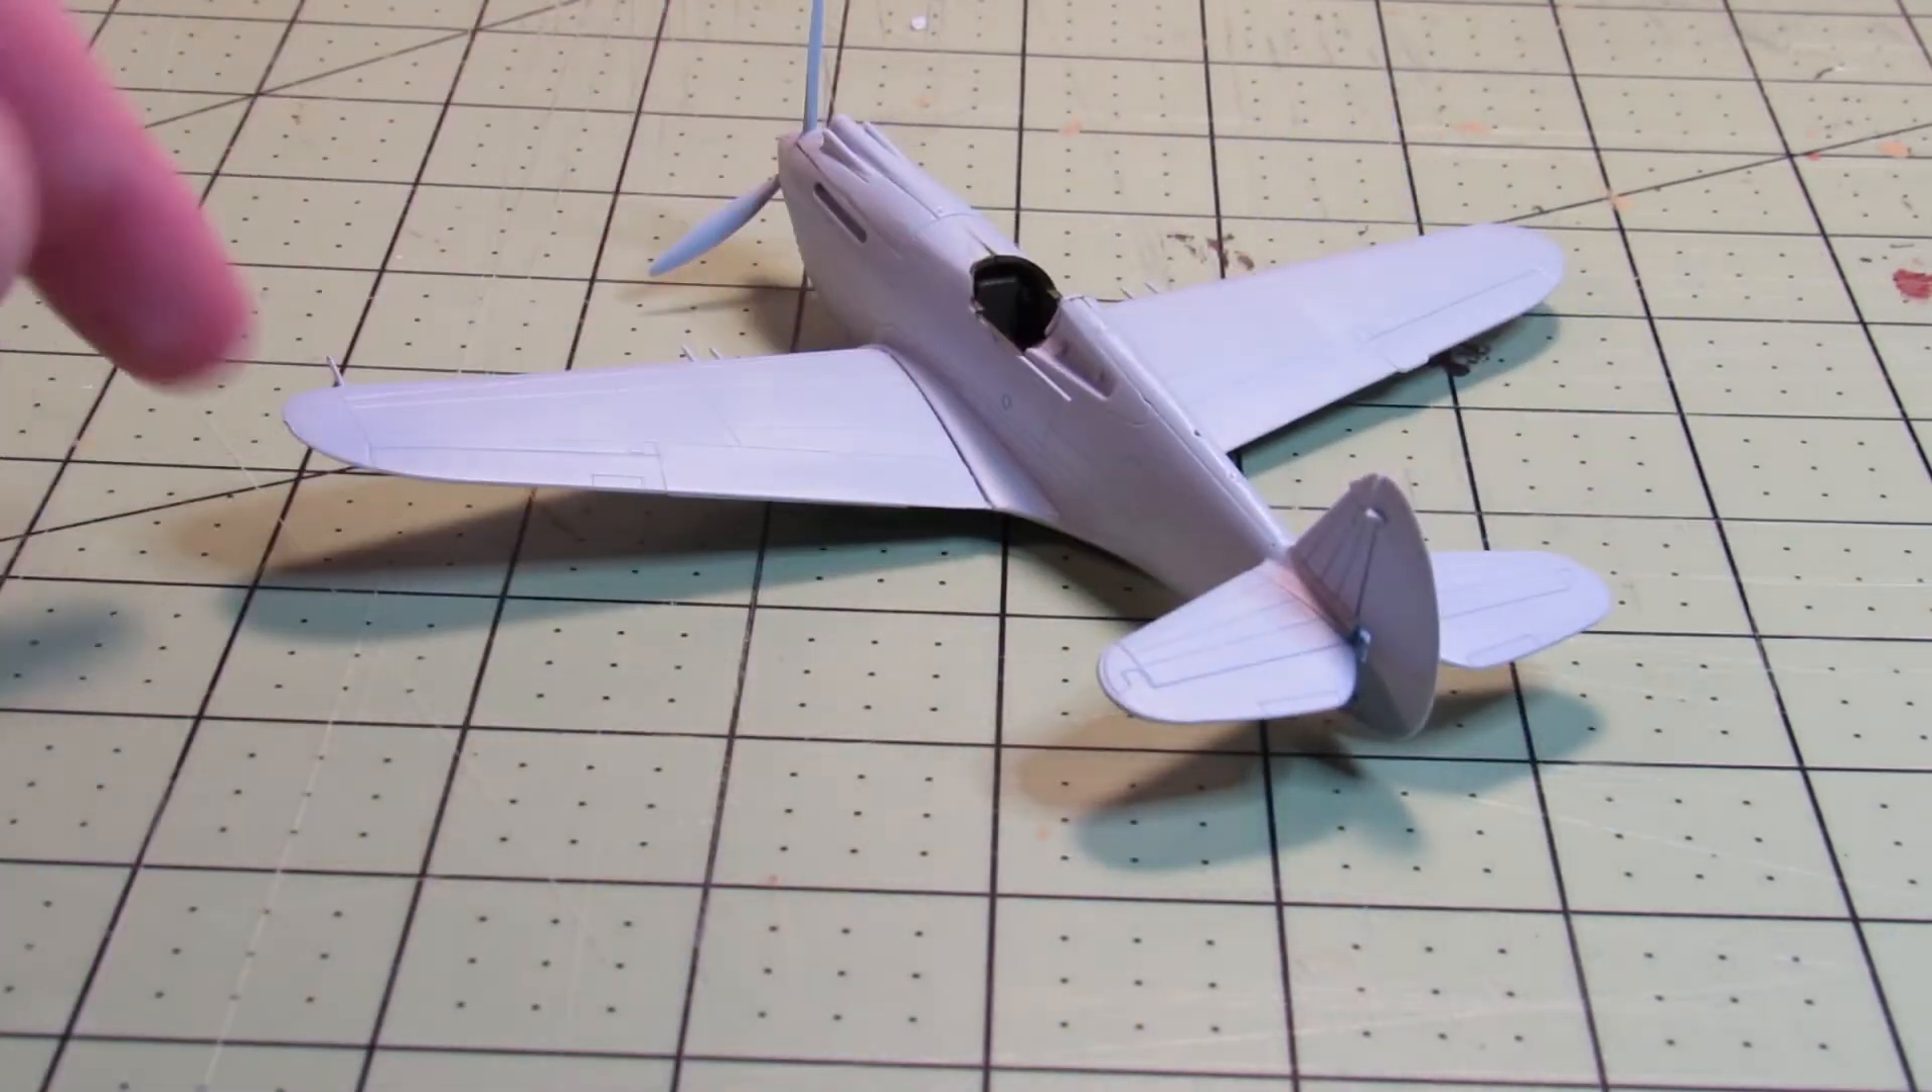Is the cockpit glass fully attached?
No.